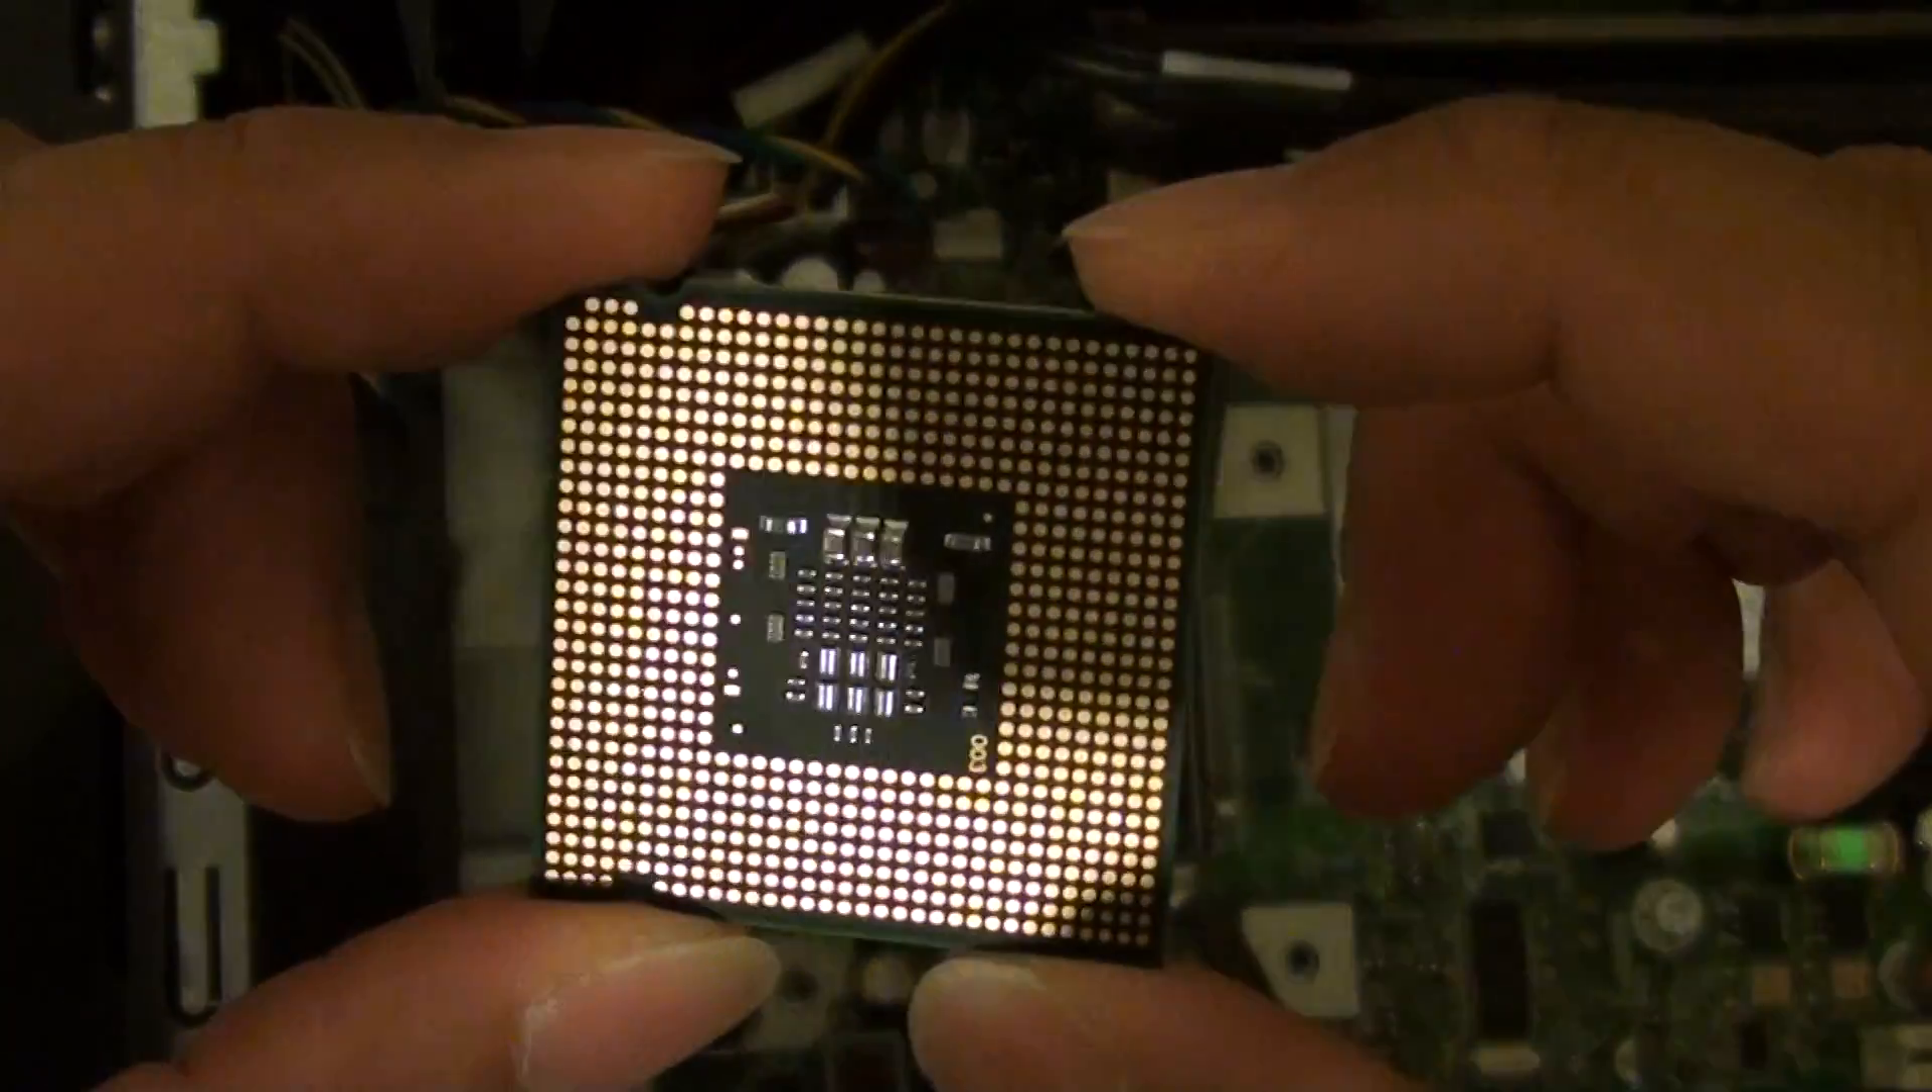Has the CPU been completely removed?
Yes.